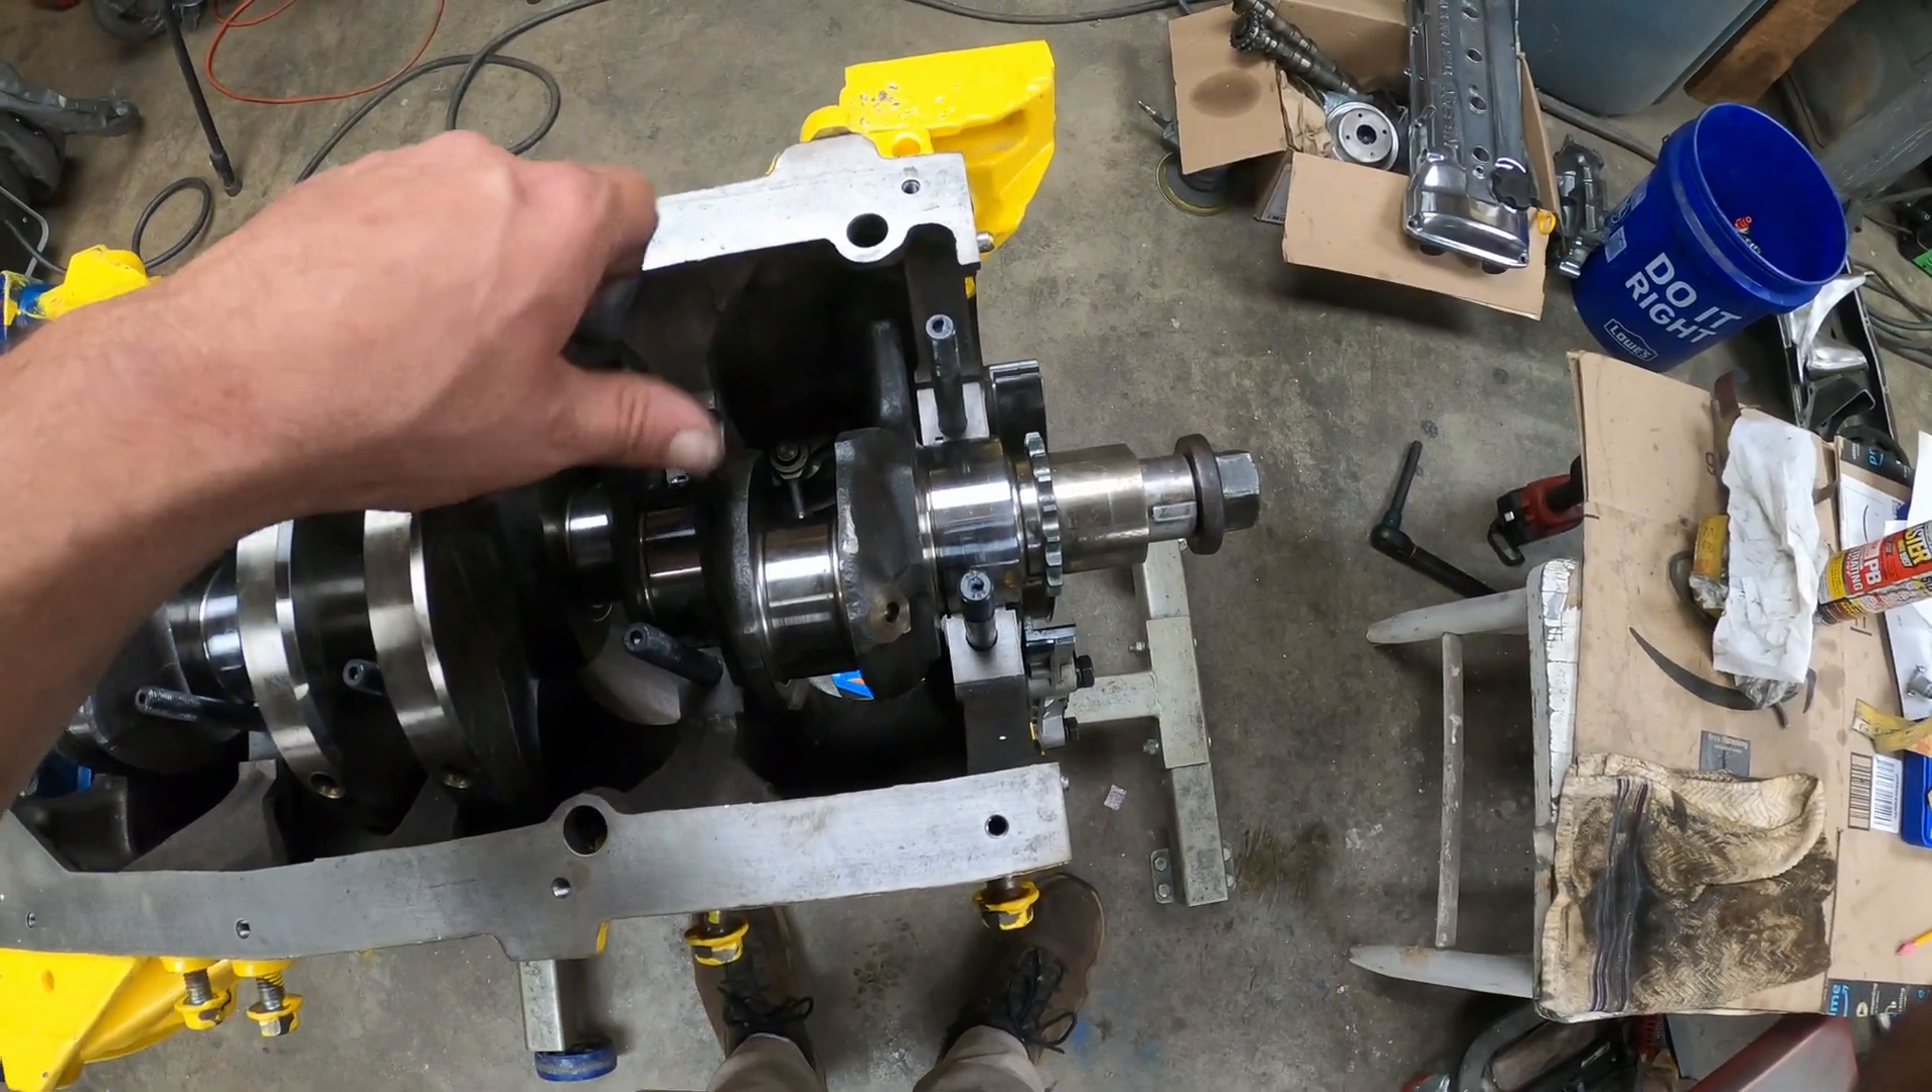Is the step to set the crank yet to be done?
No.